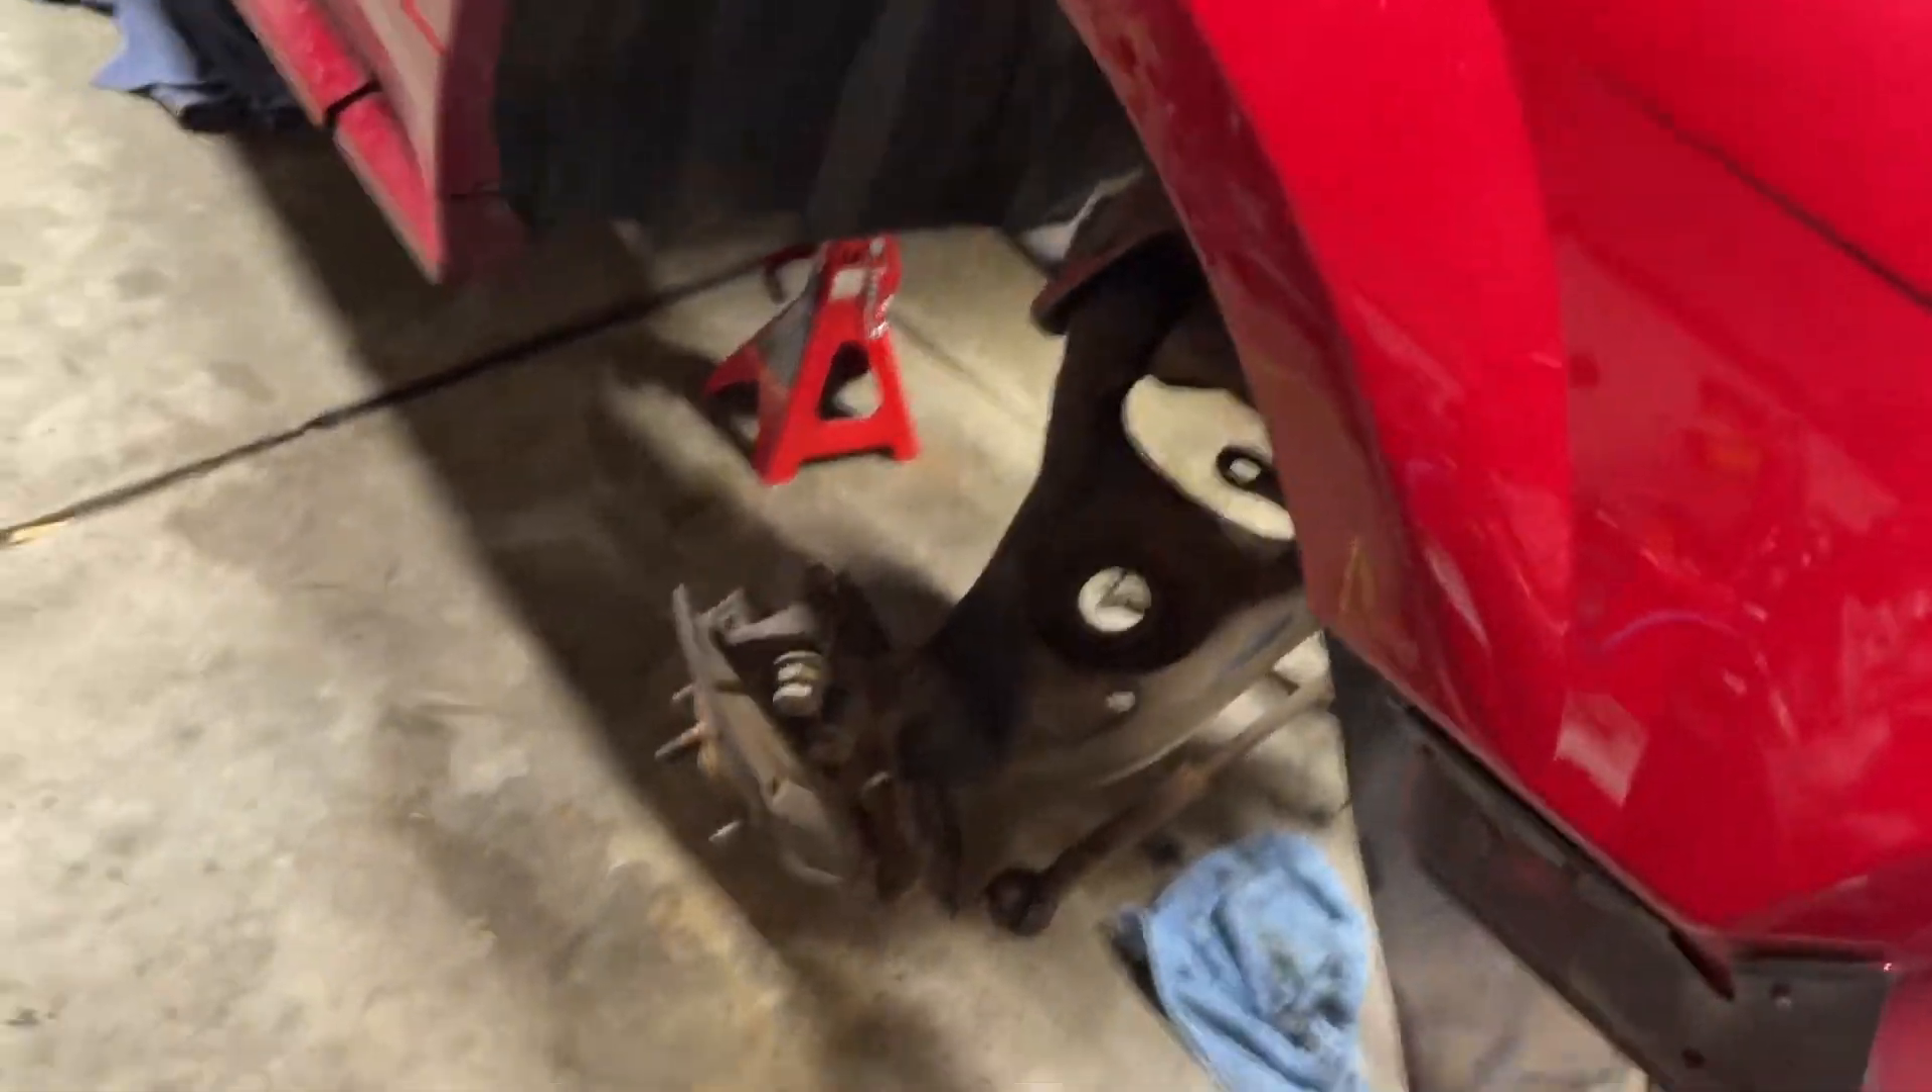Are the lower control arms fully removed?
No.